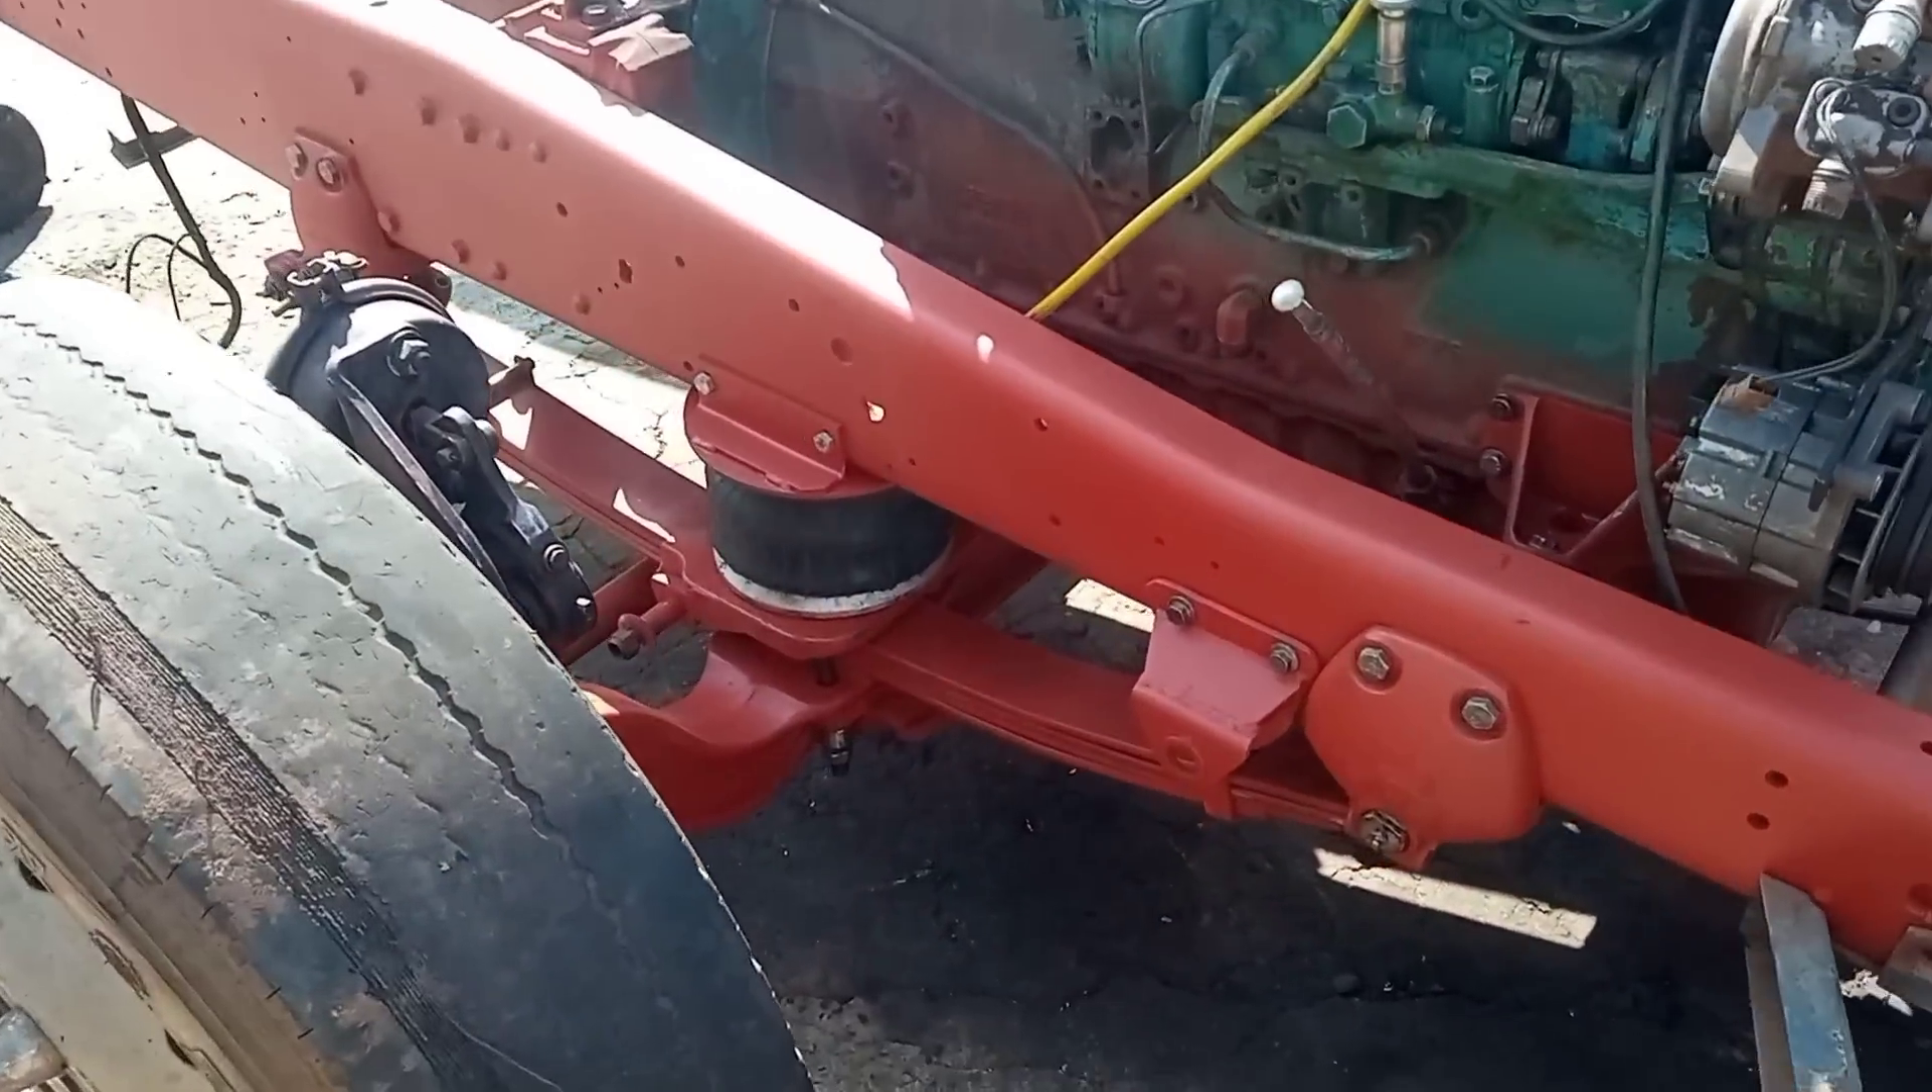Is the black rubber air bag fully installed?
Yes.